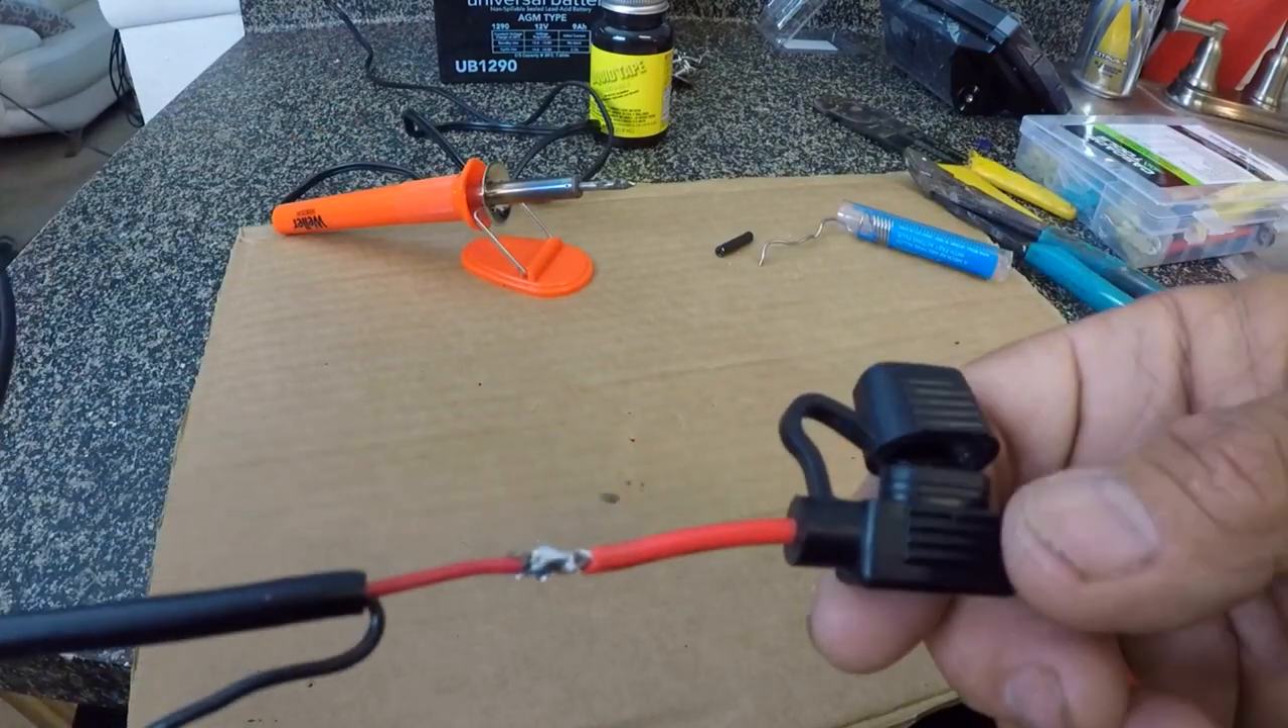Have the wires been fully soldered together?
Yes.